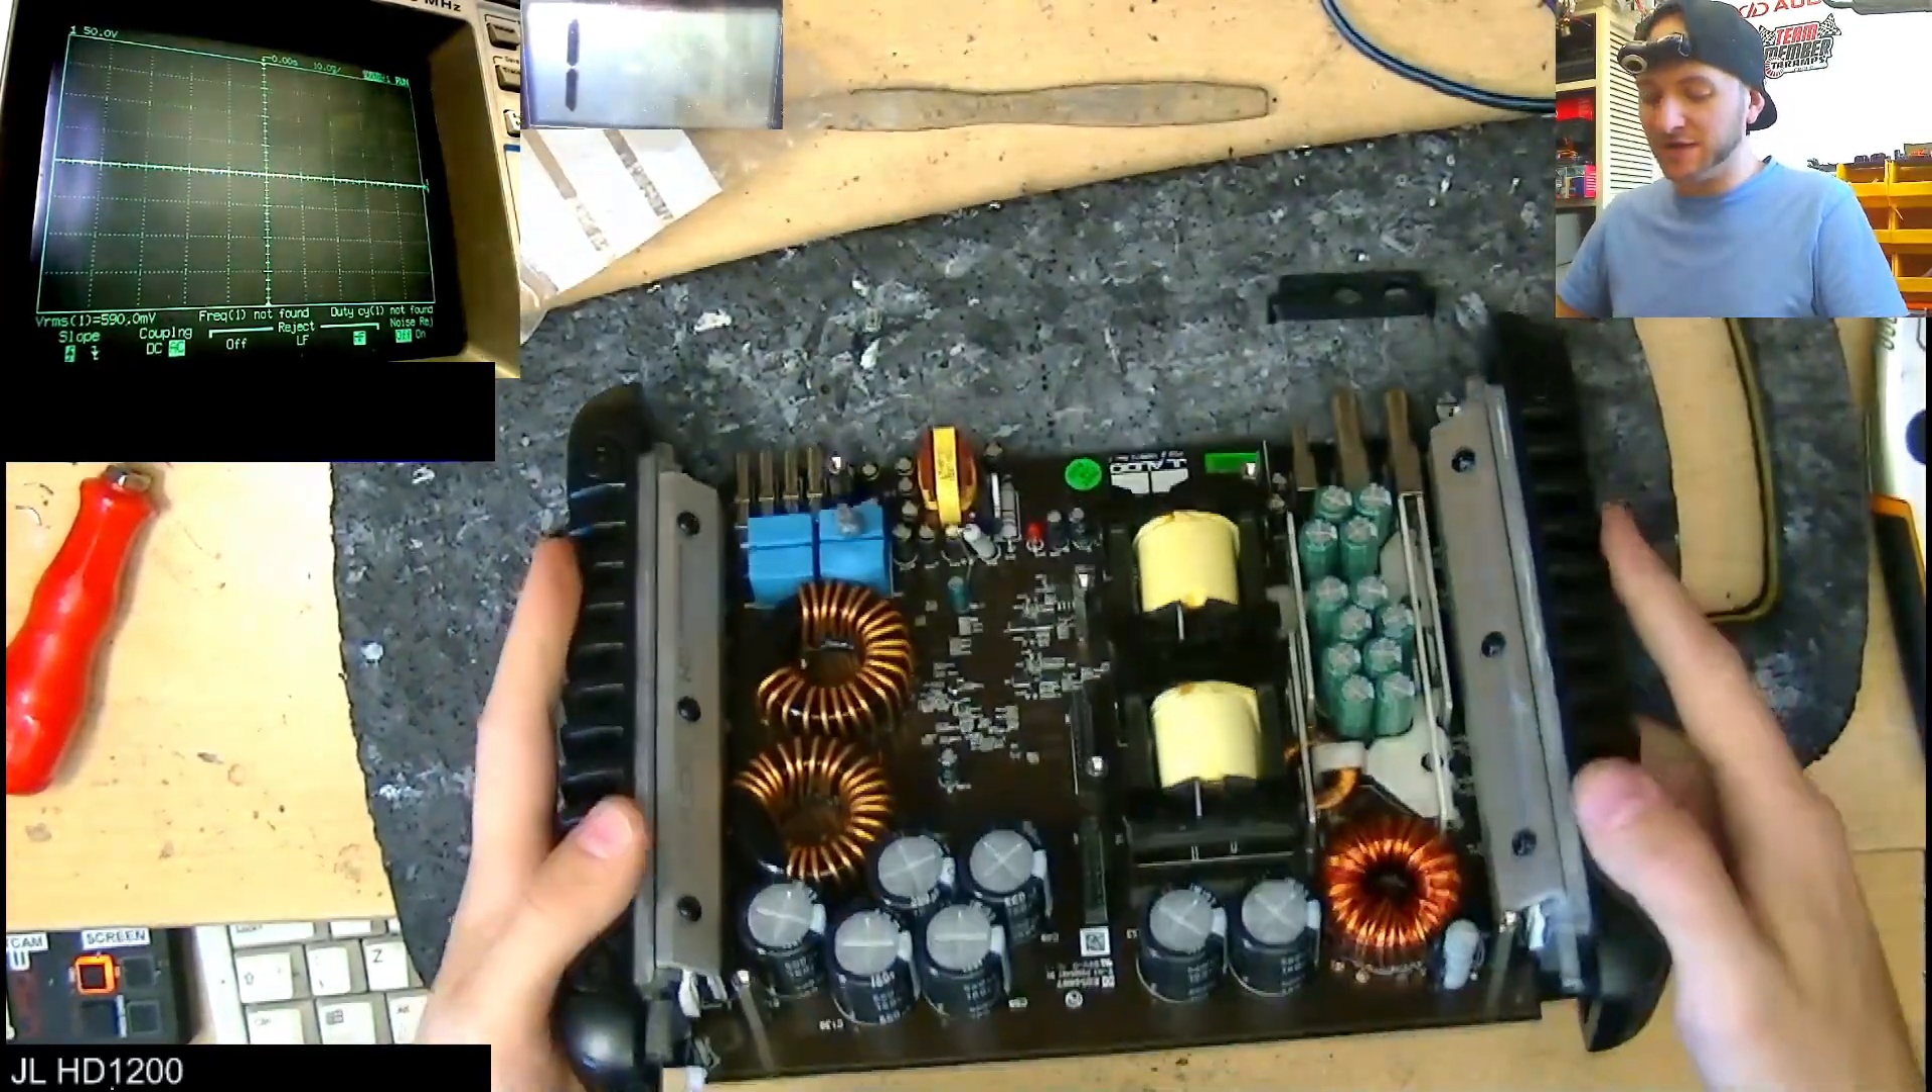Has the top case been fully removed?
Yes.